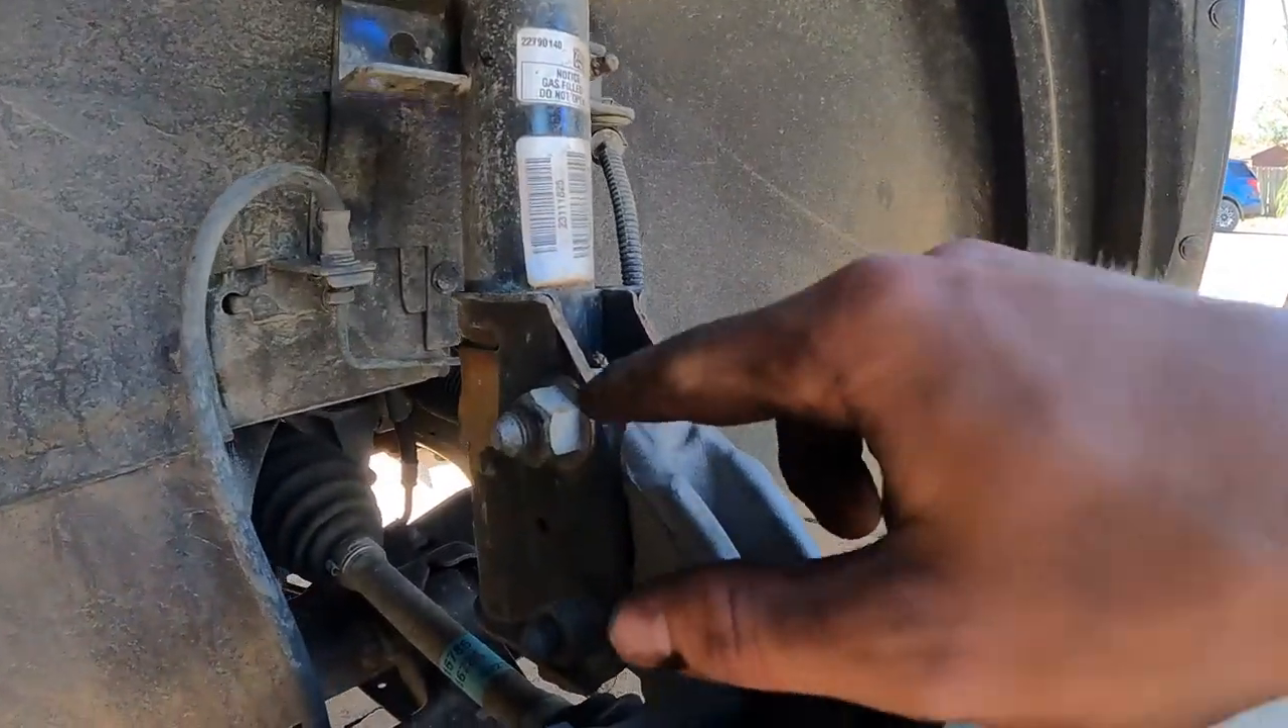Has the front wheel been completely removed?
Yes.